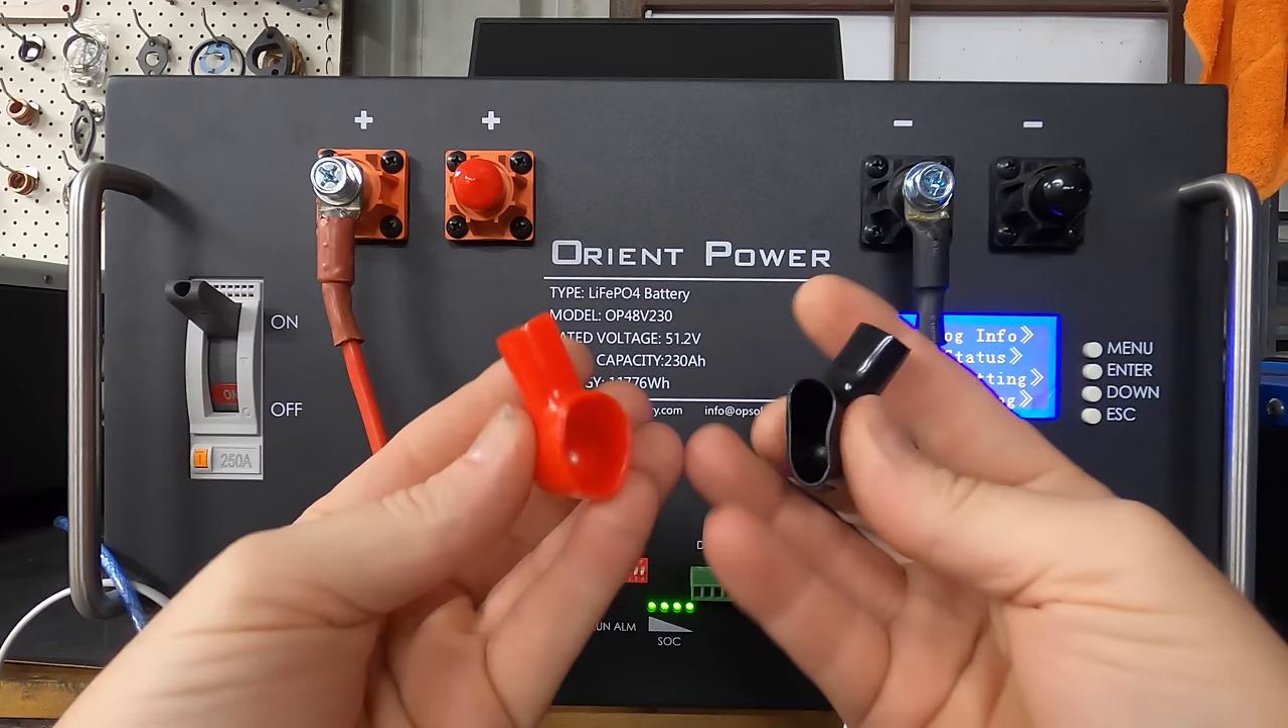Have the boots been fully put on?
No.